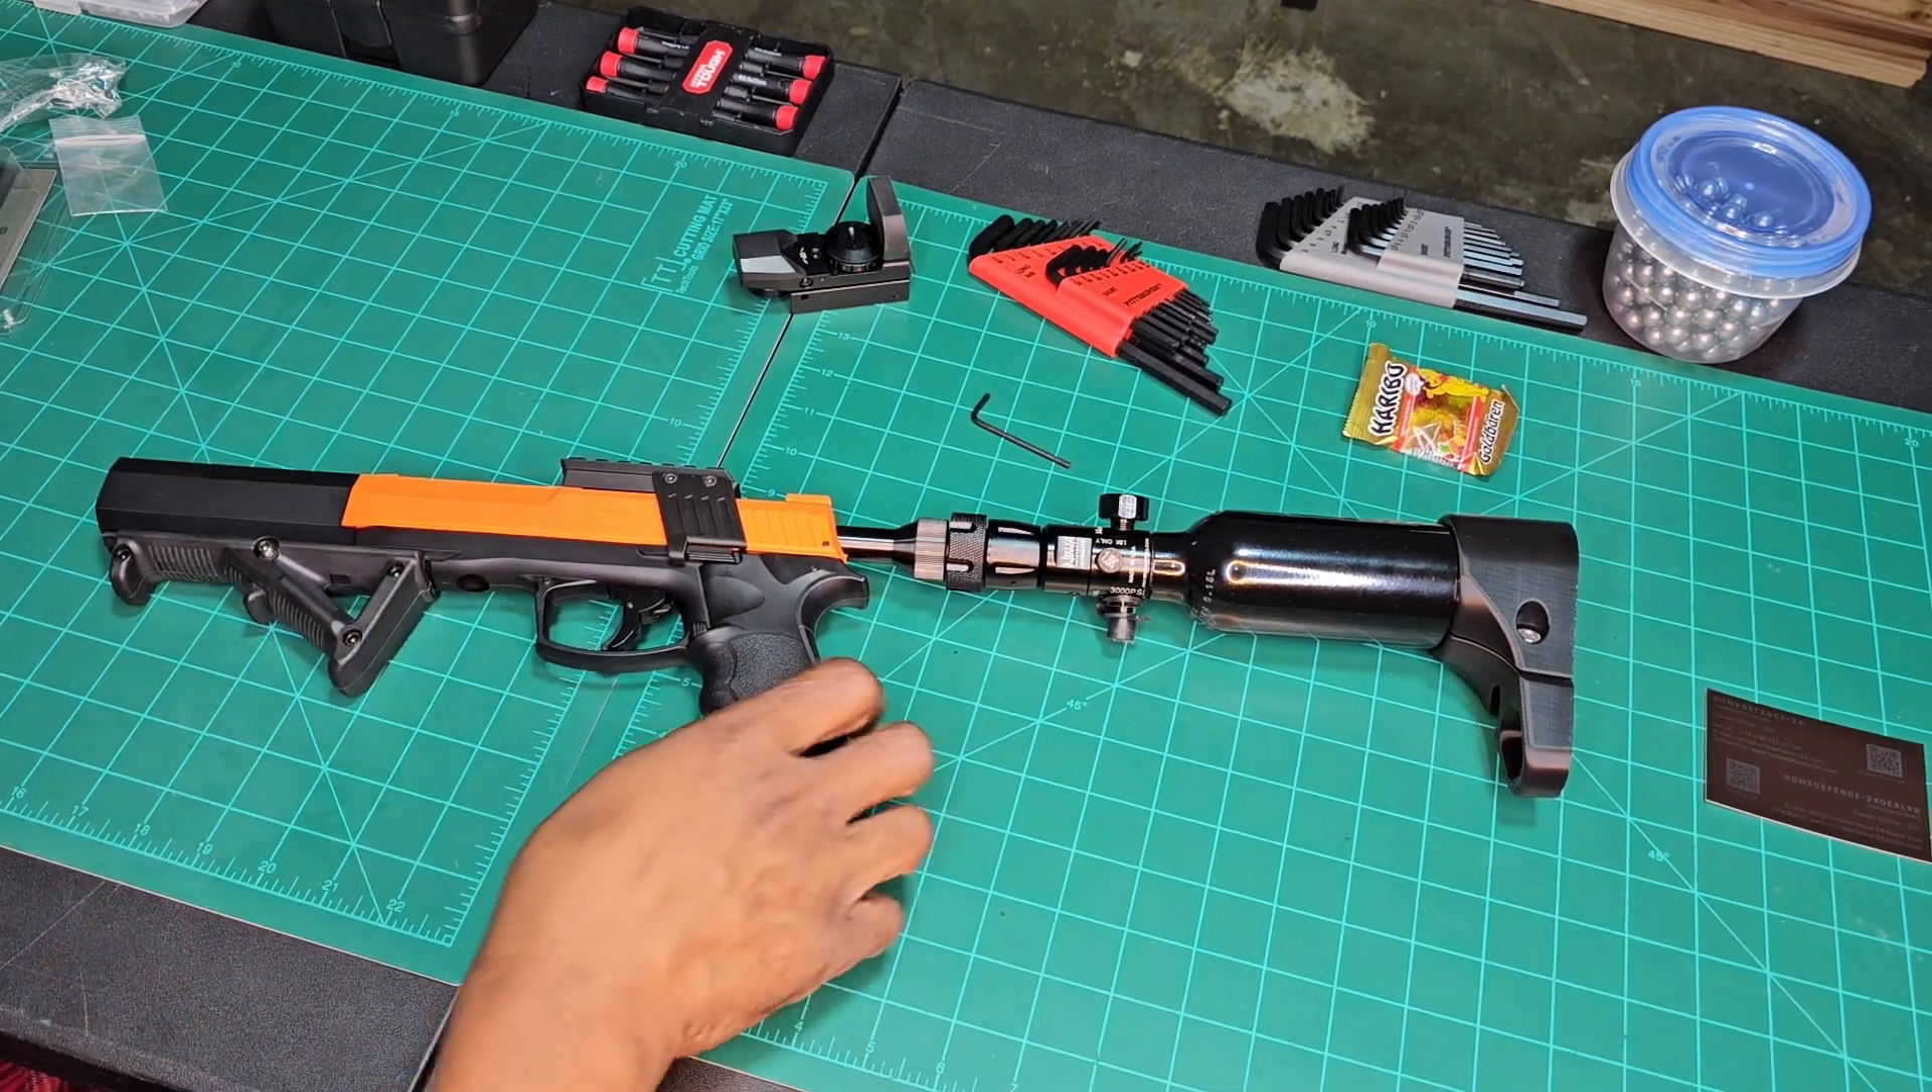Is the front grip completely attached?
Yes.